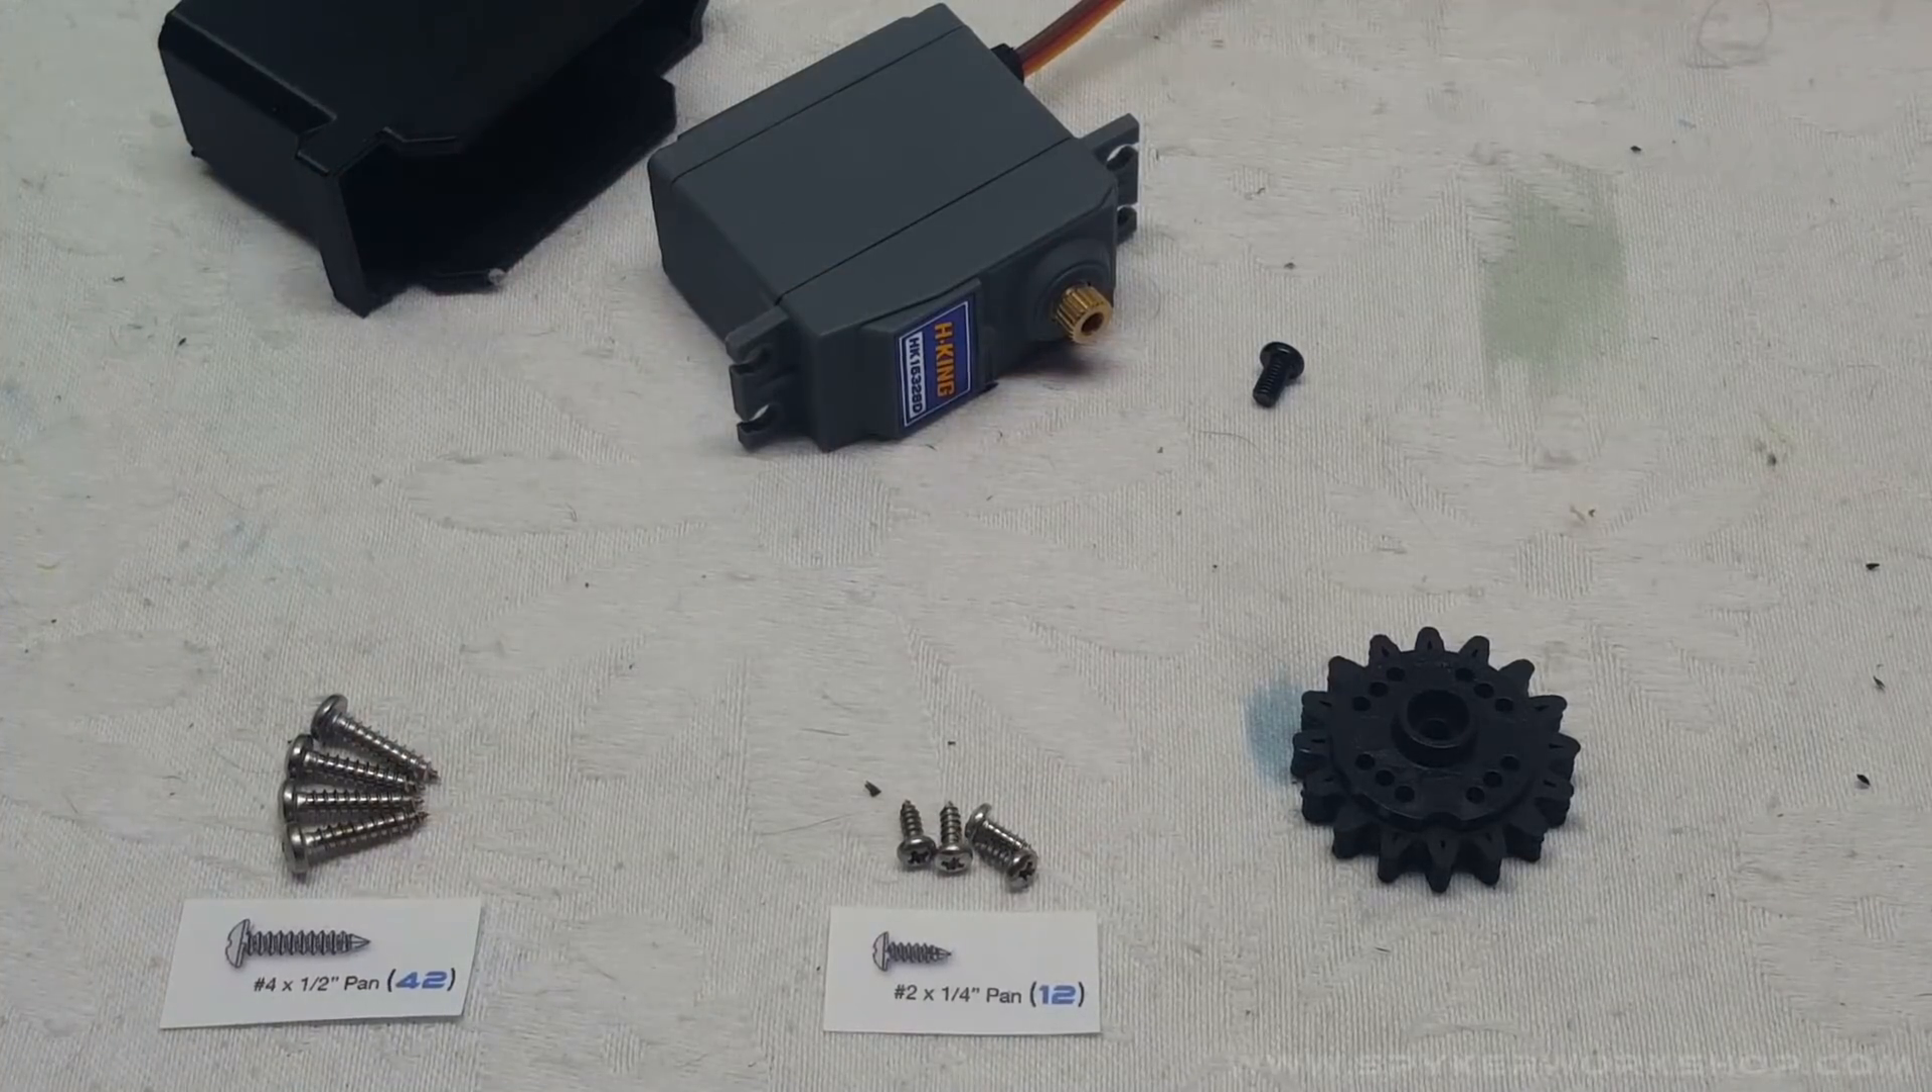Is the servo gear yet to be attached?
Yes.